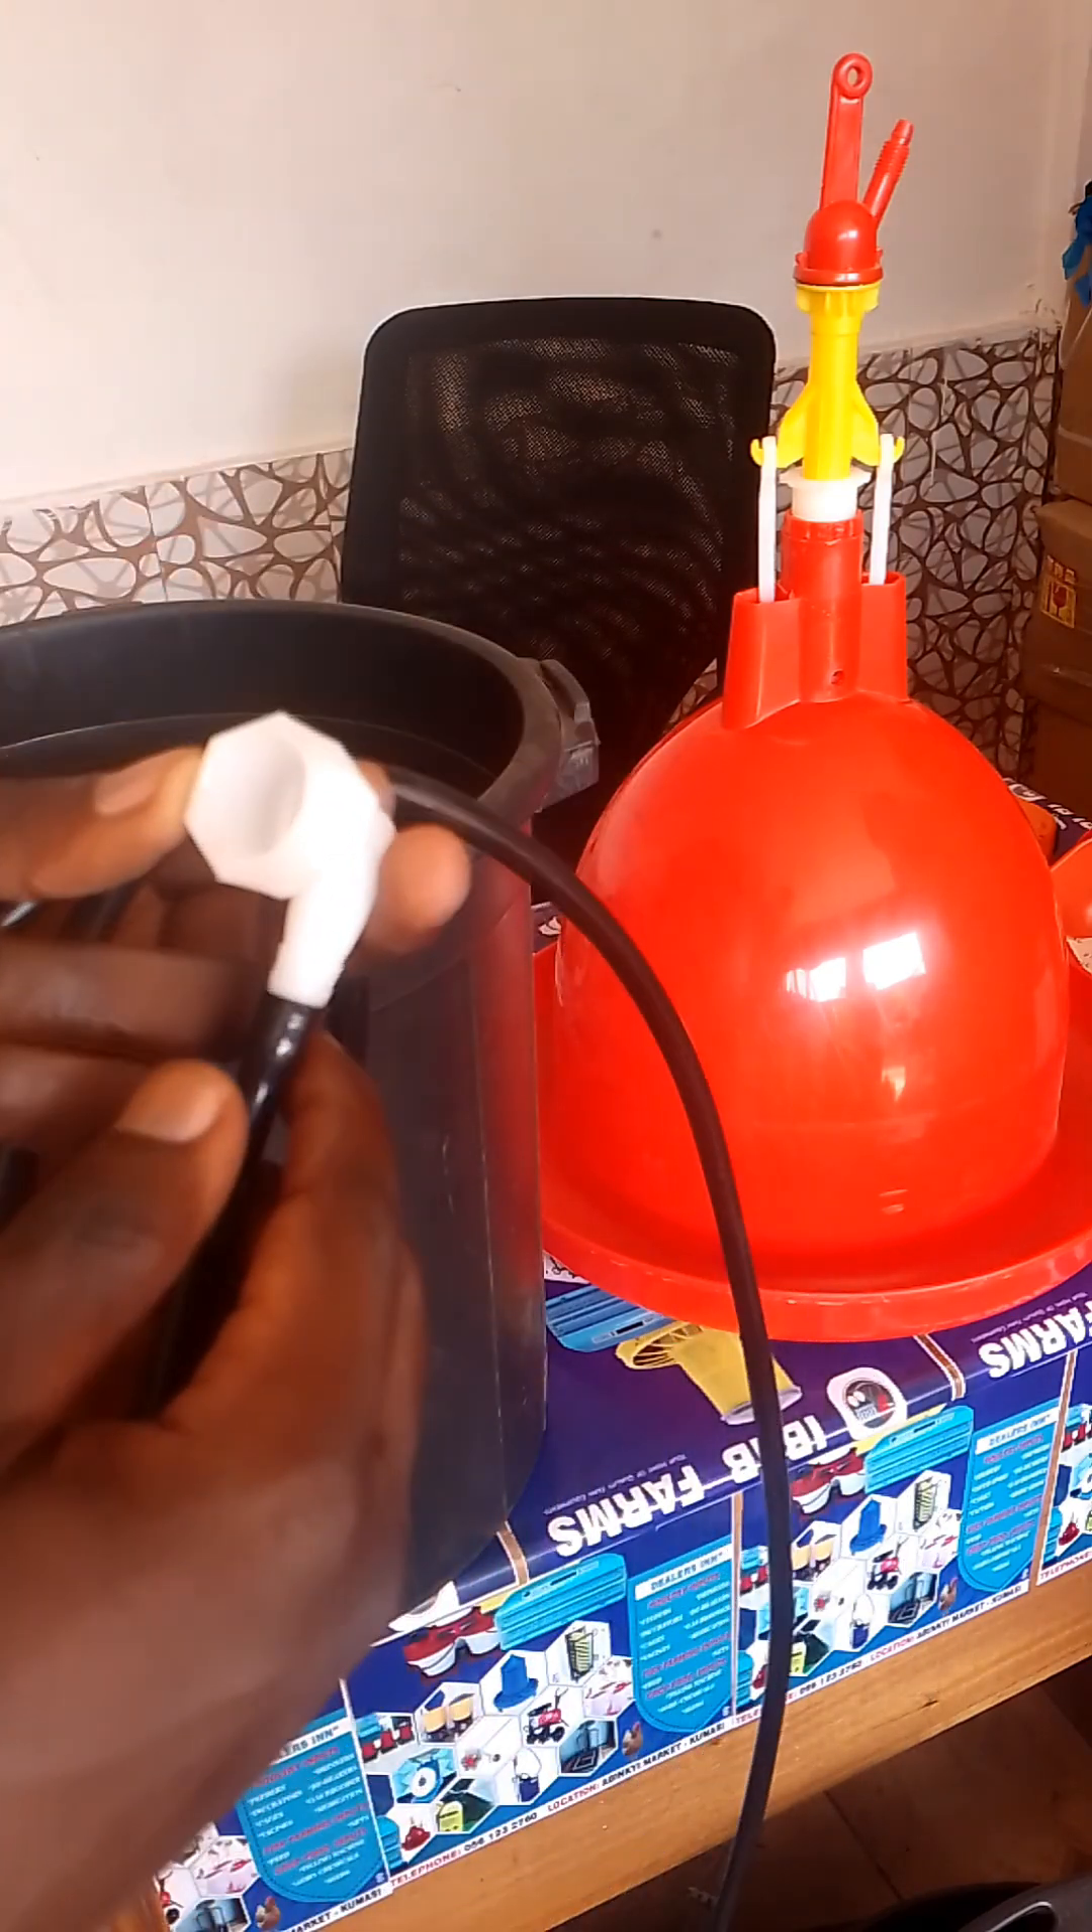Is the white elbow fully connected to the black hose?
Yes.